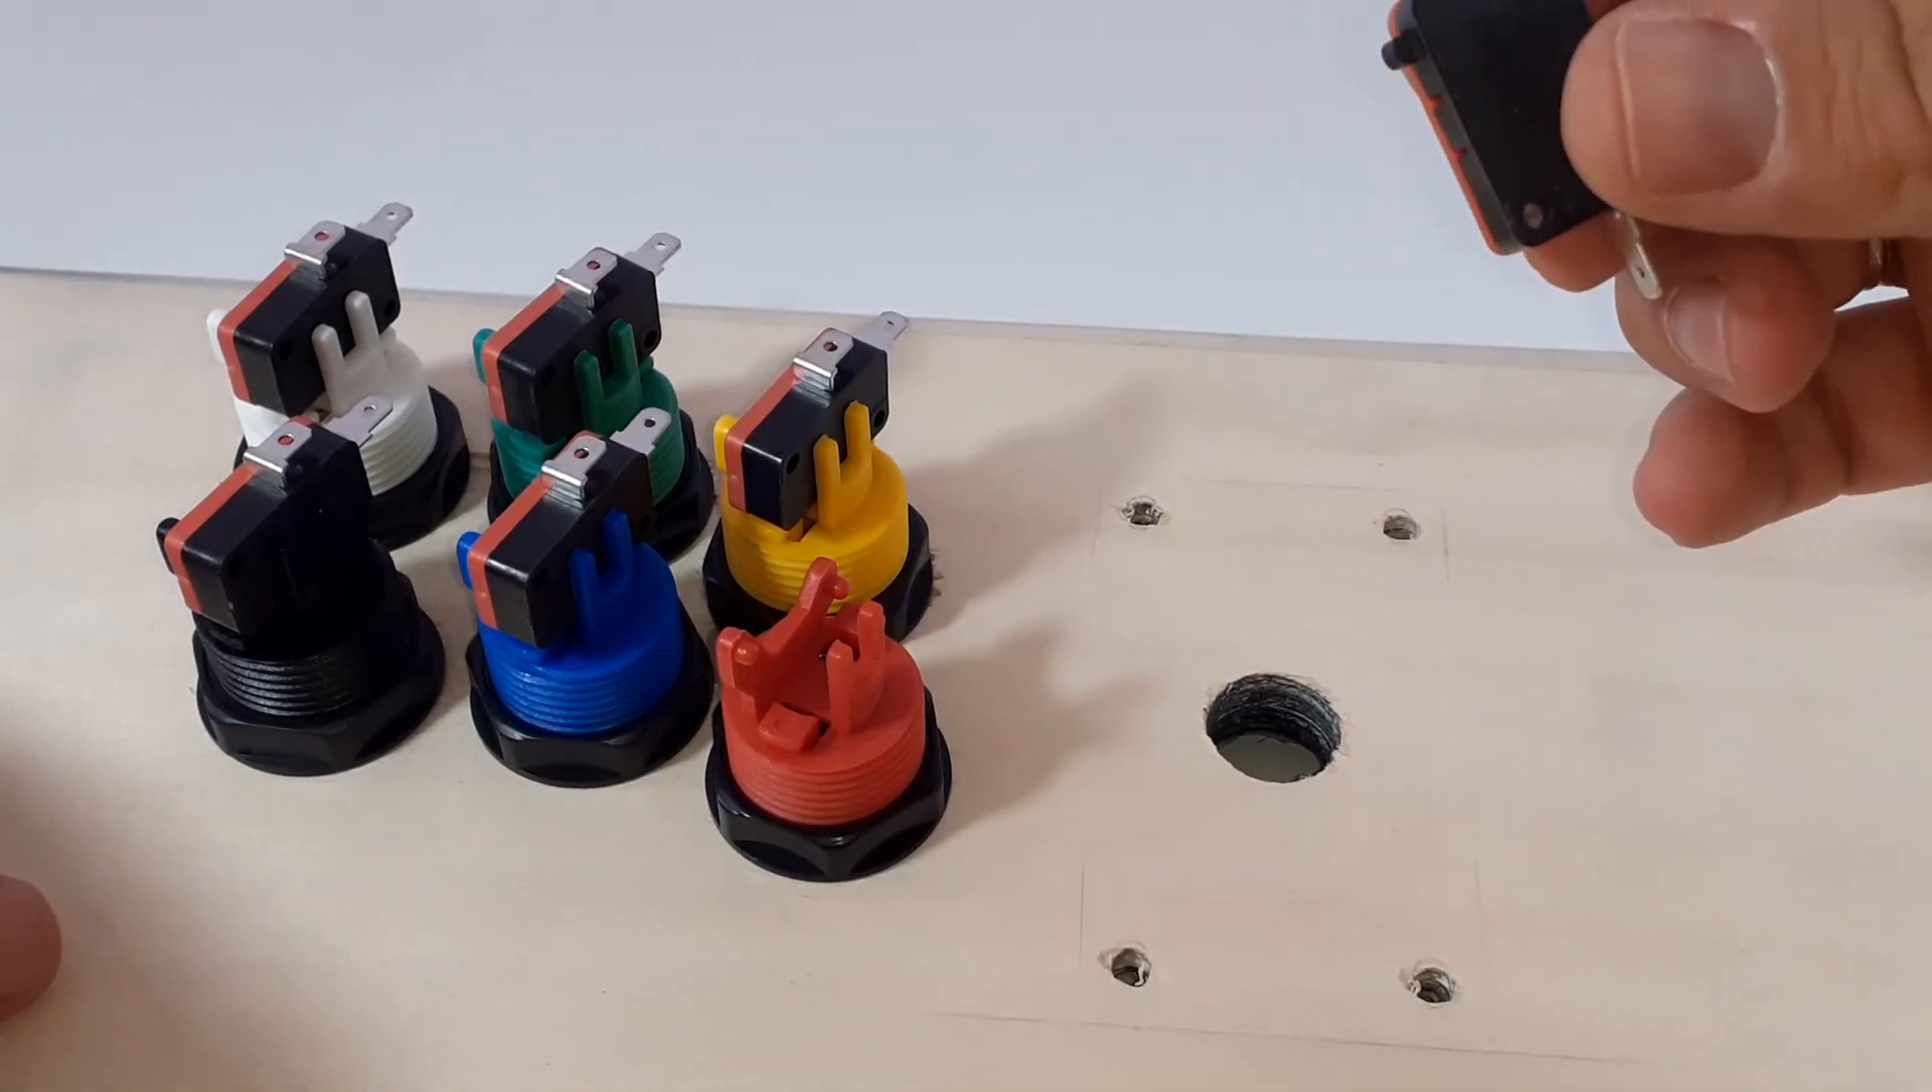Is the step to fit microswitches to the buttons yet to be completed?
Yes.